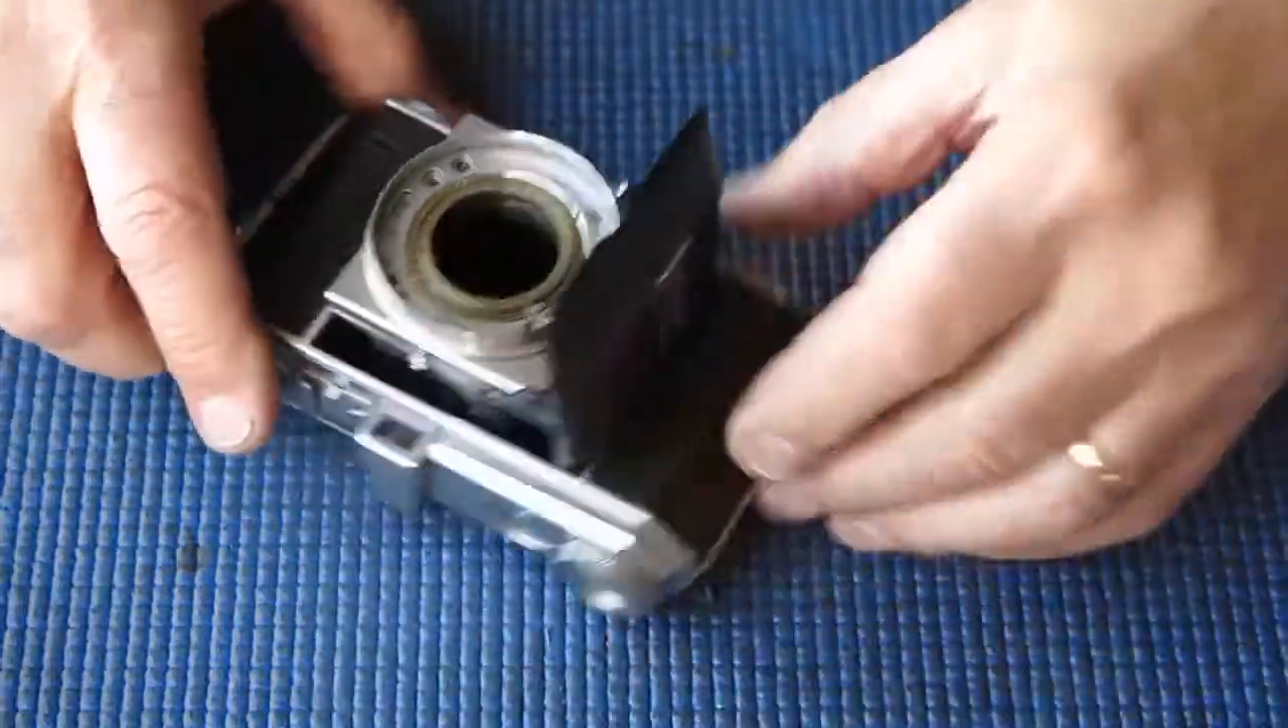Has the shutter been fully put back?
No.